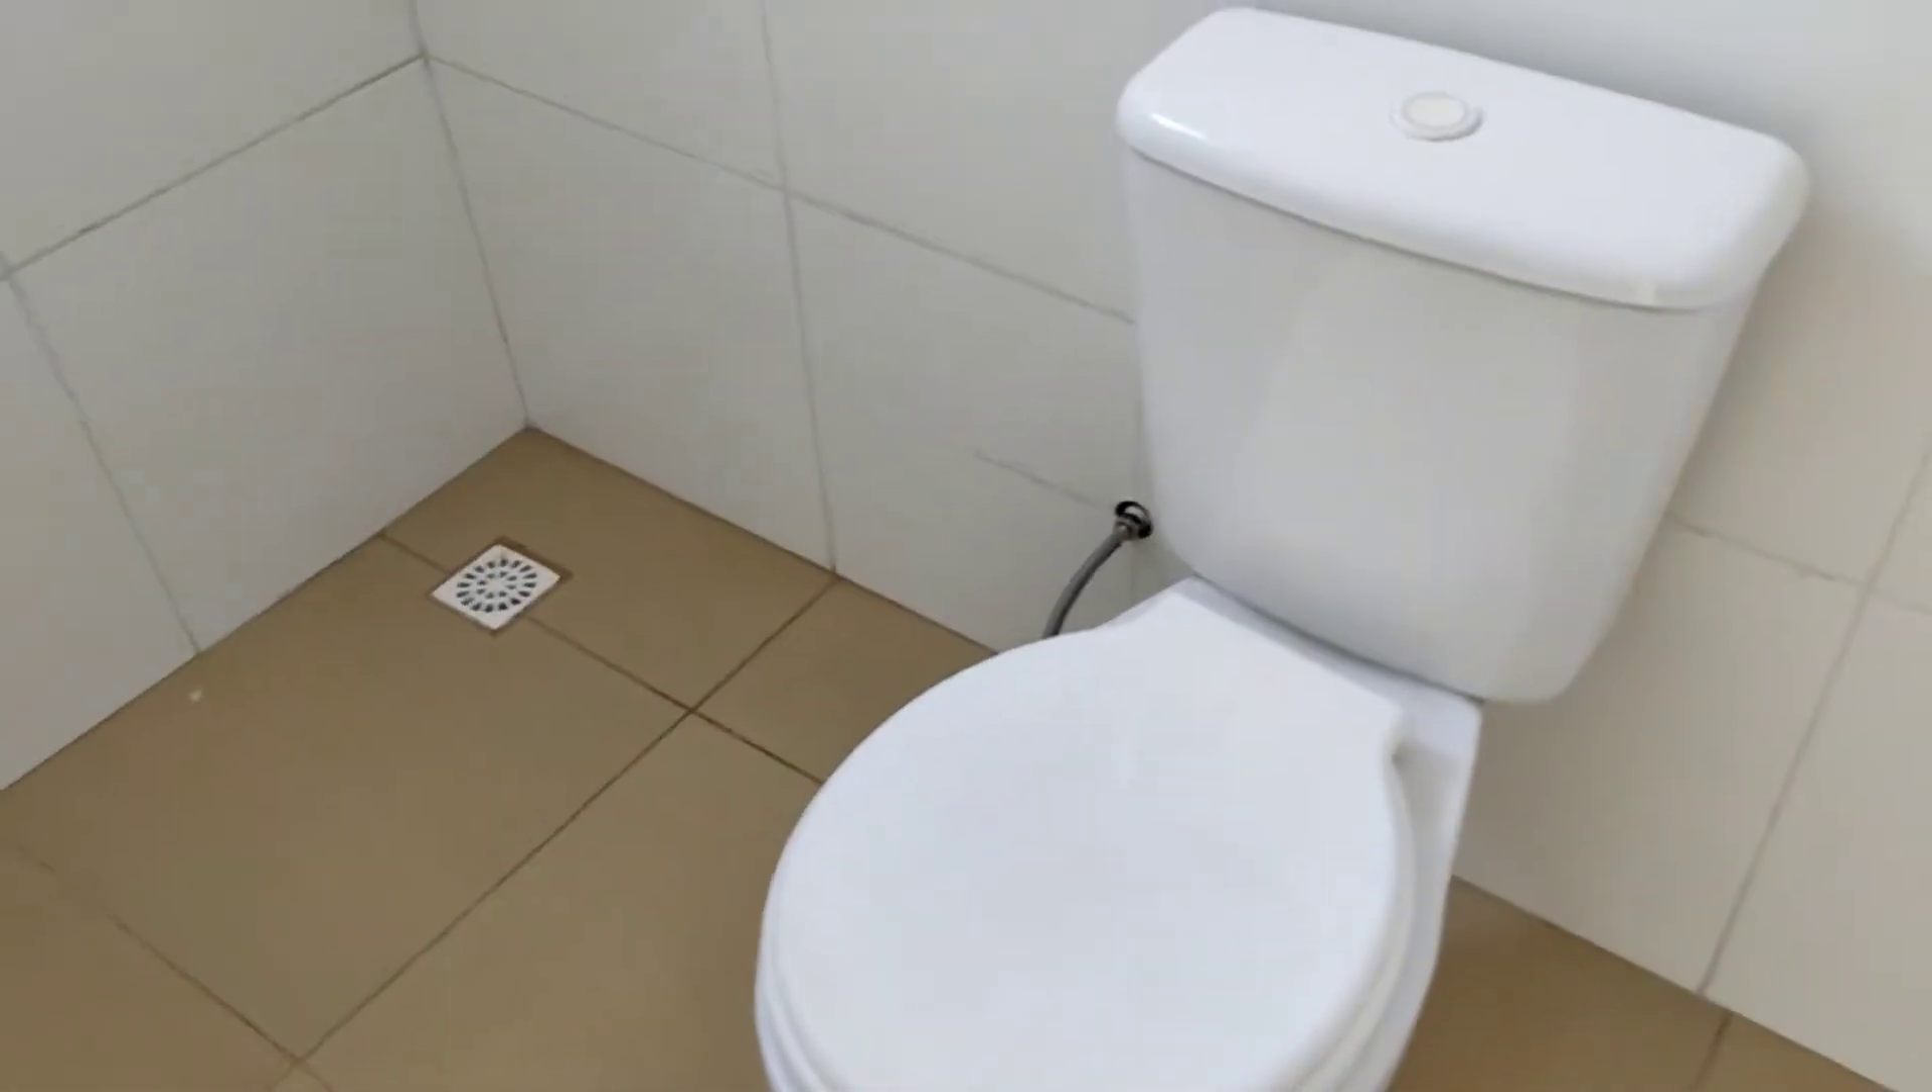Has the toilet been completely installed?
Yes.